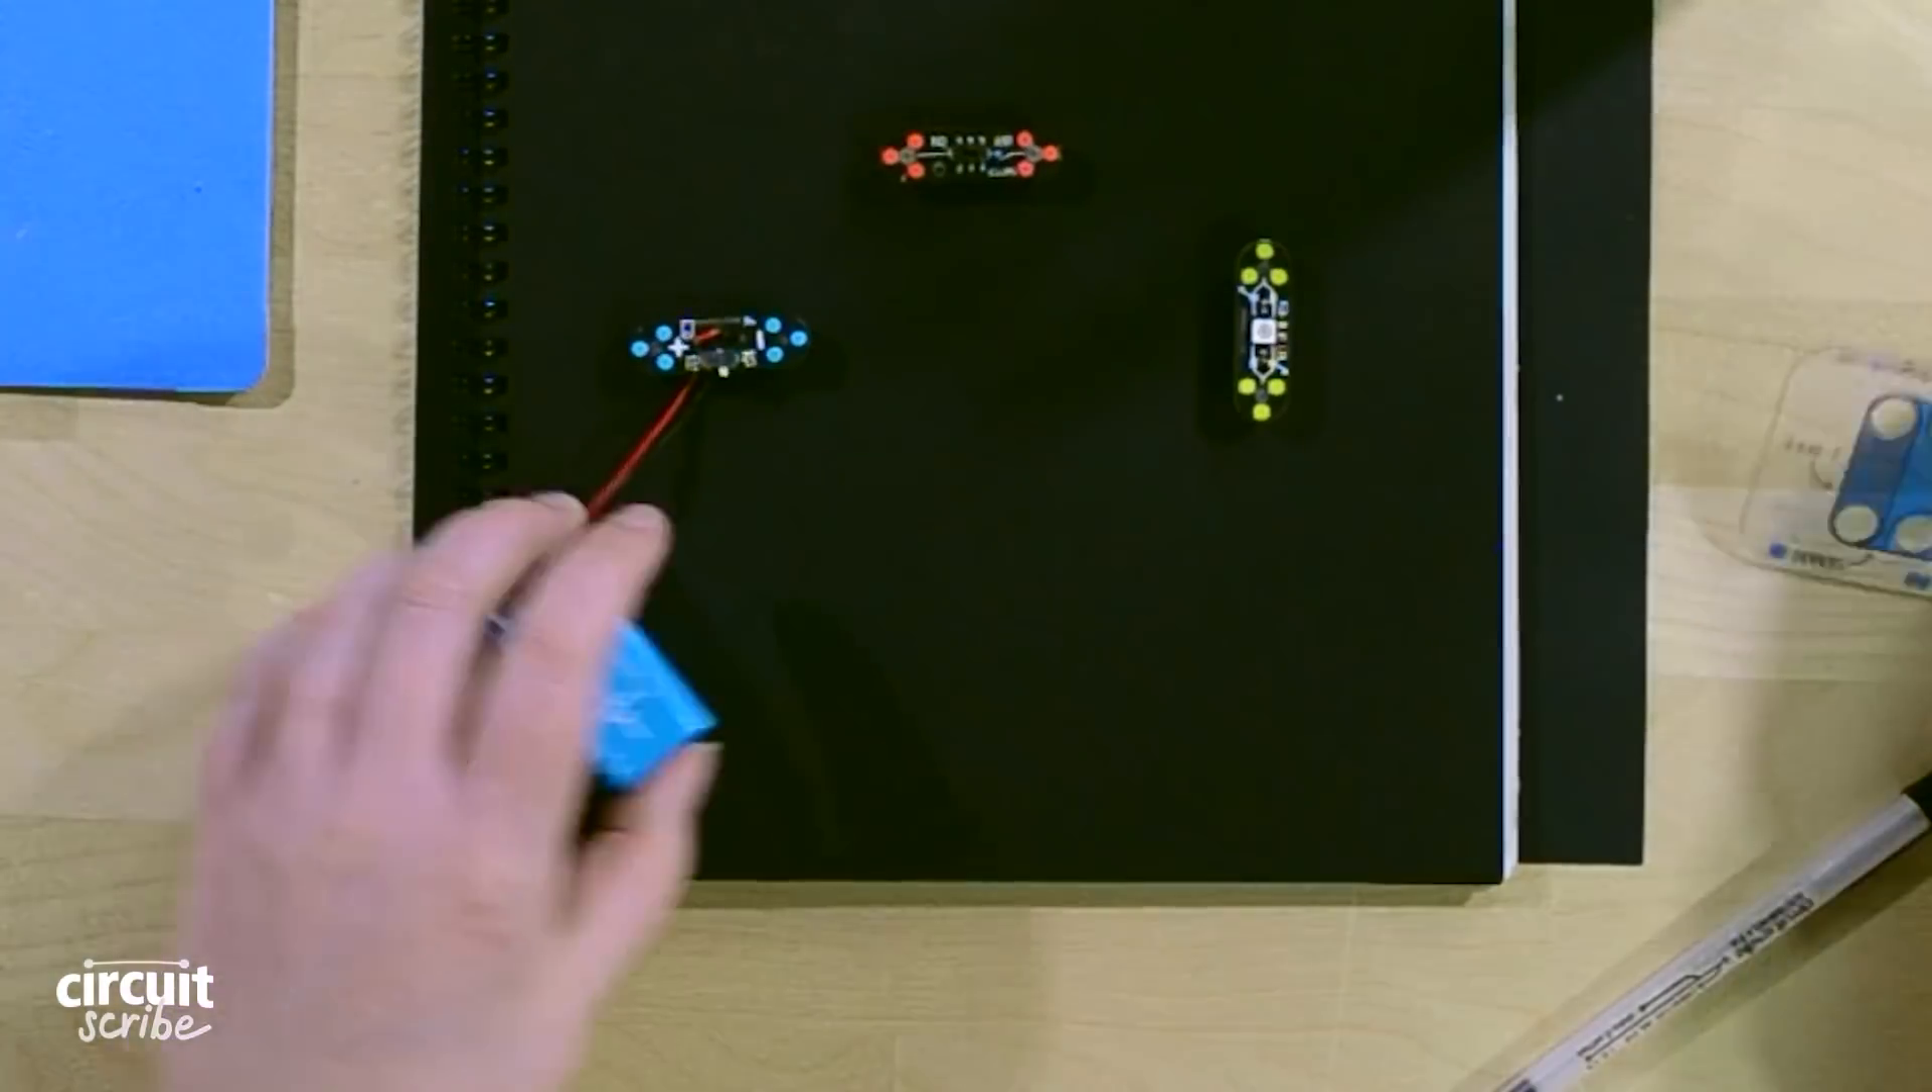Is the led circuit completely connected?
No.